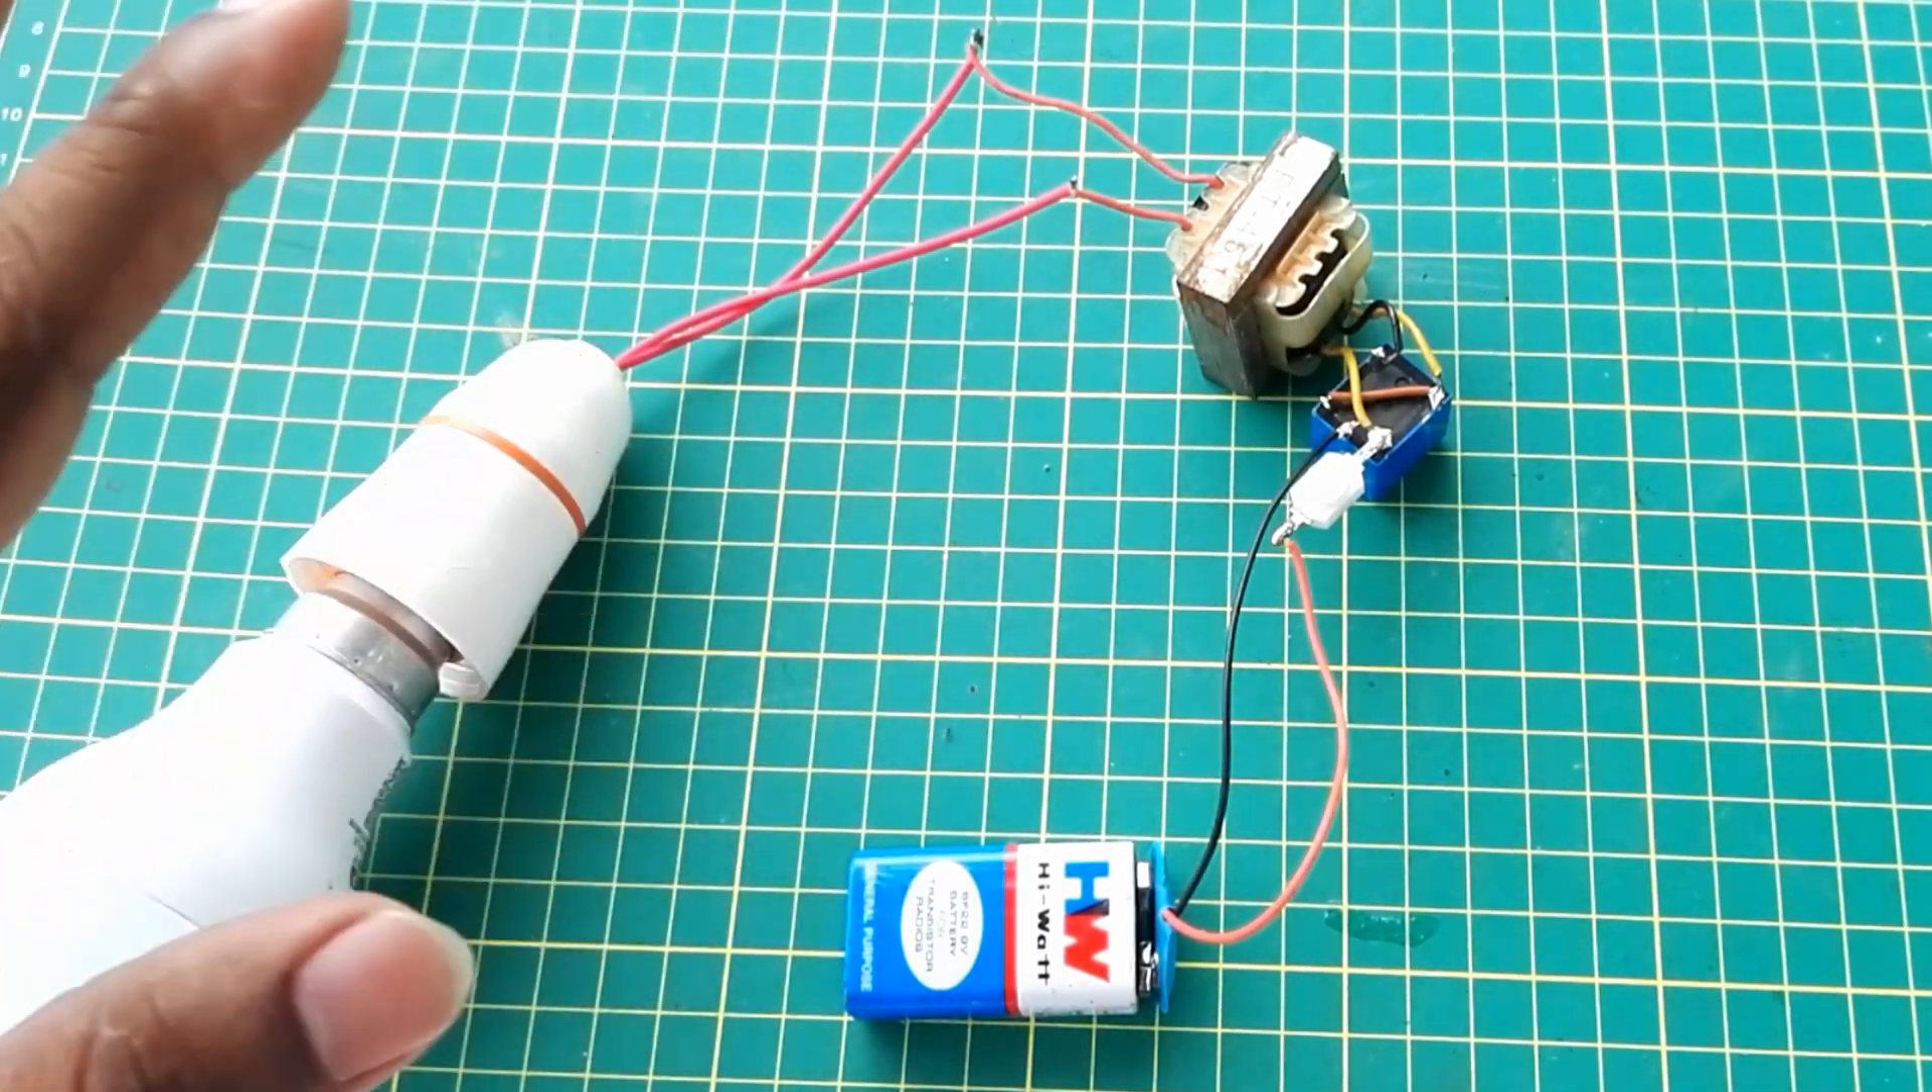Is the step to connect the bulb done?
Yes.